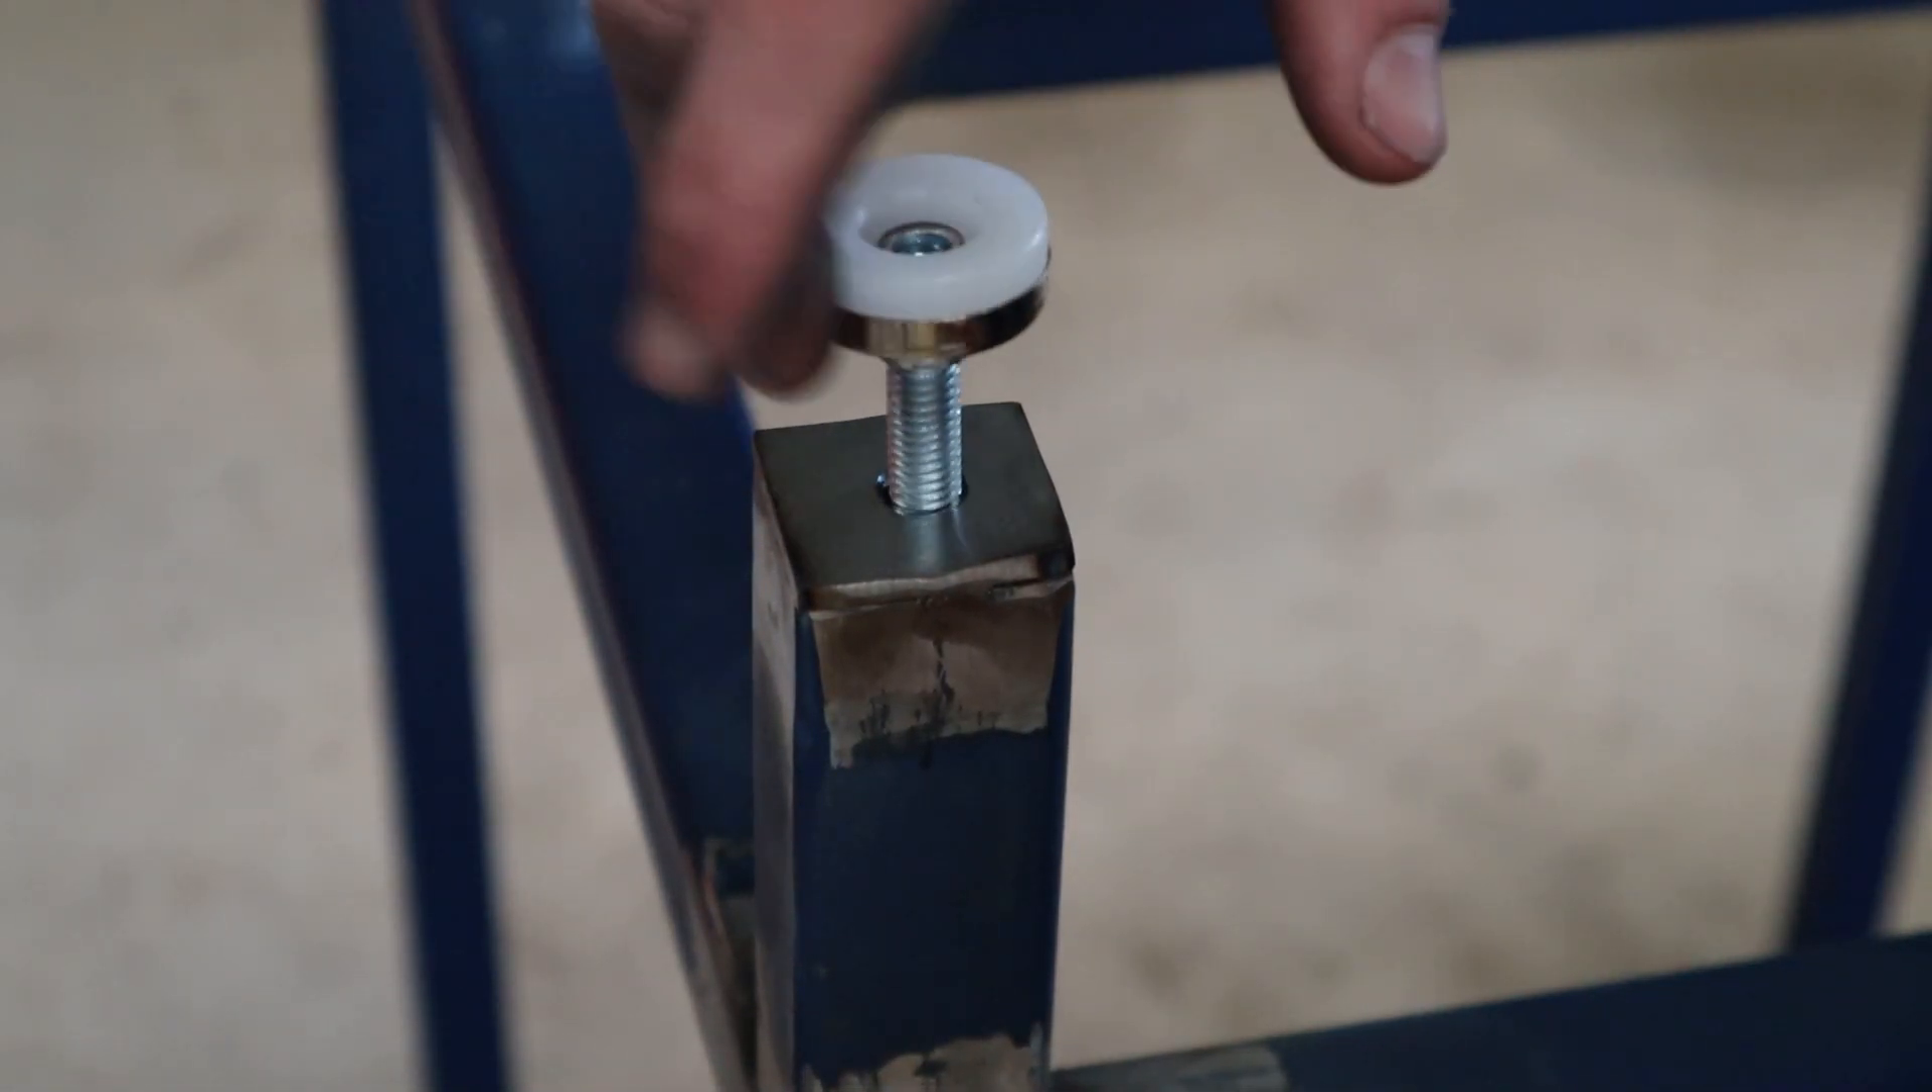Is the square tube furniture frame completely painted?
No.